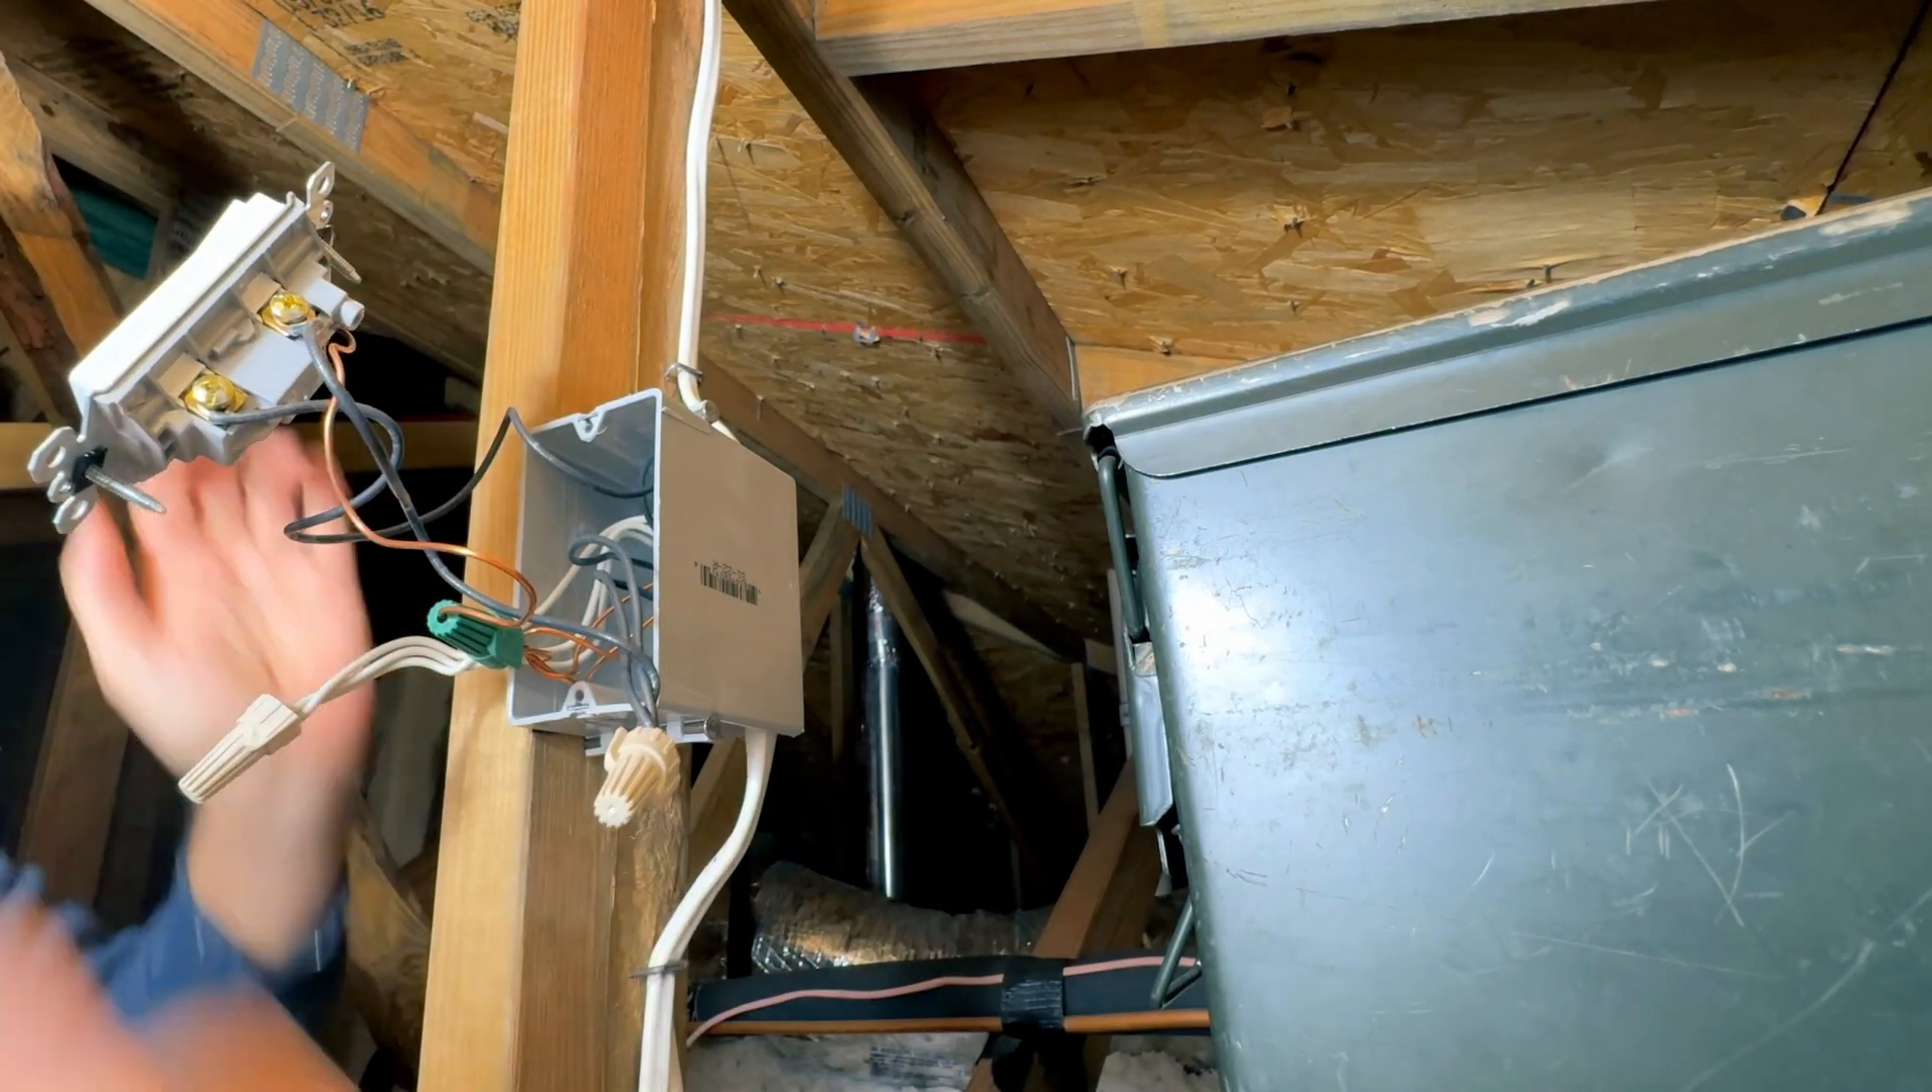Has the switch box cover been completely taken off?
Yes.